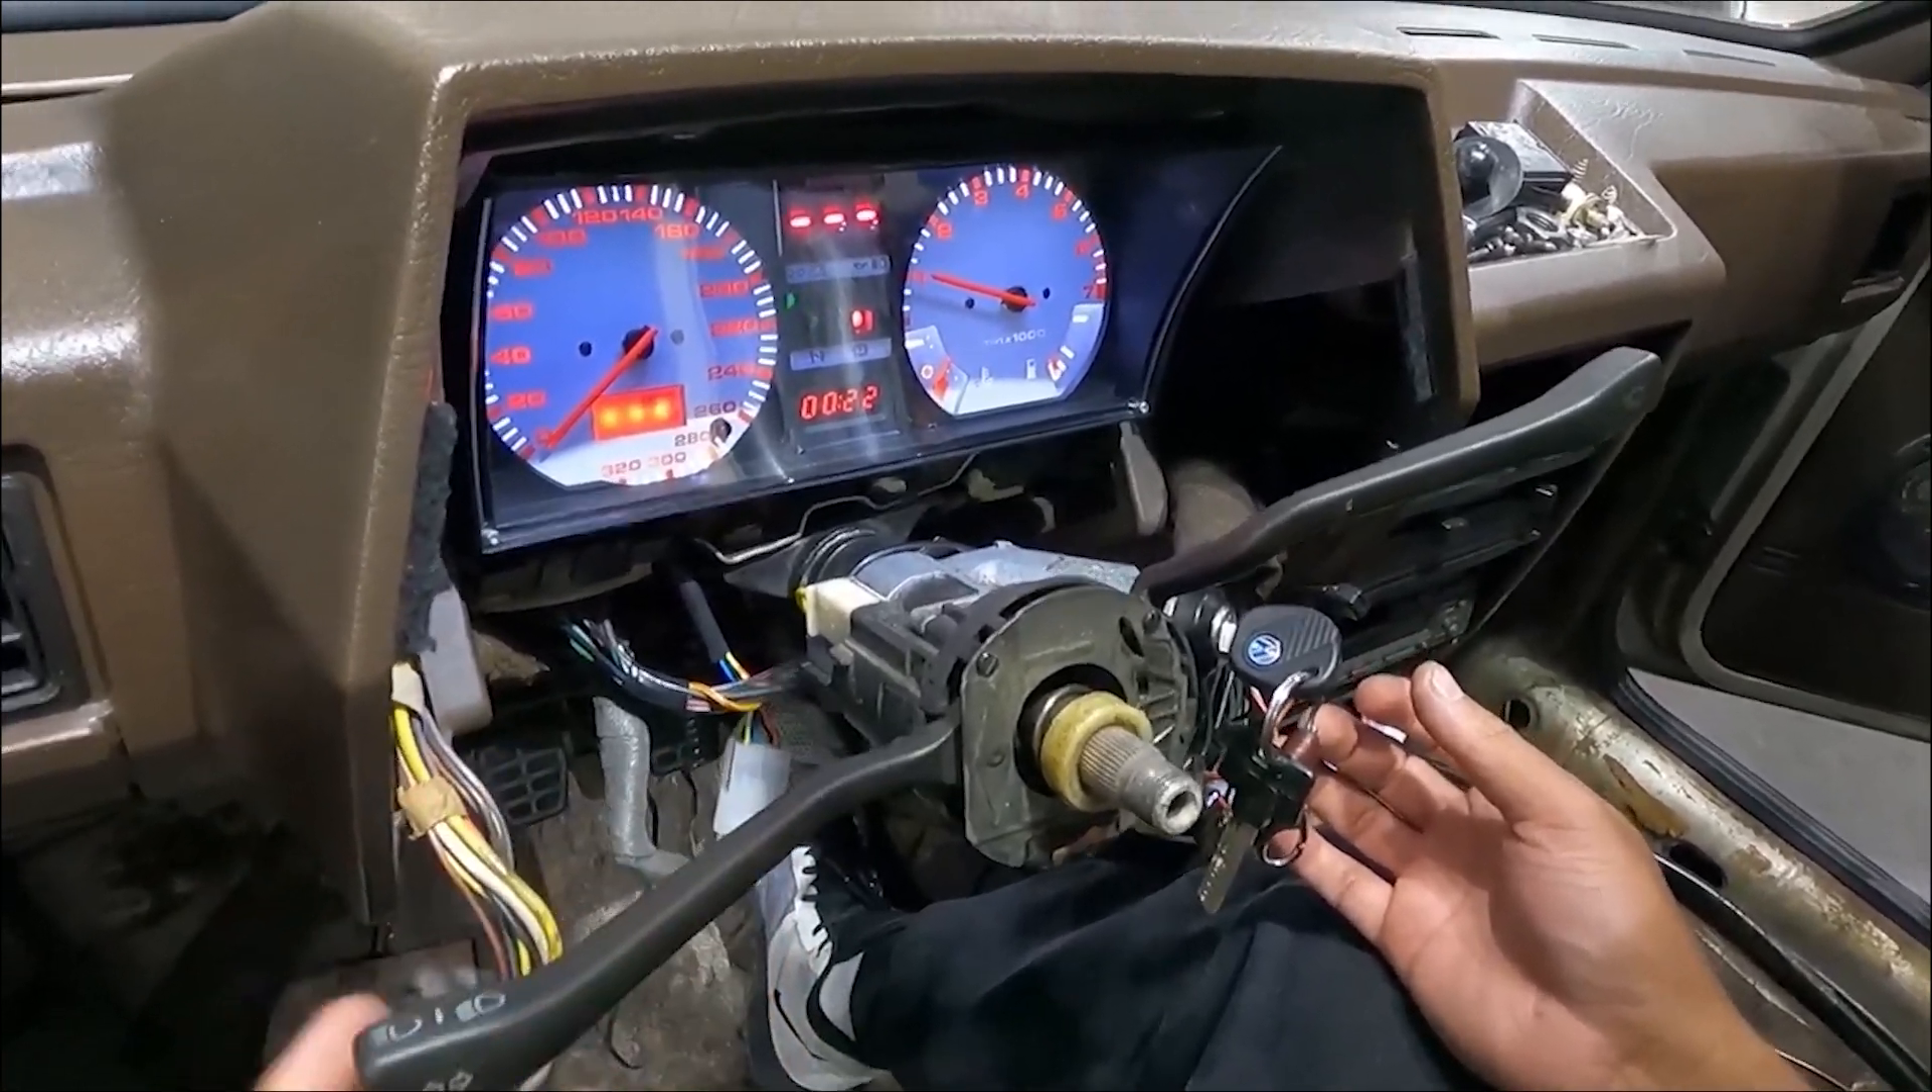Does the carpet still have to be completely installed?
Yes.